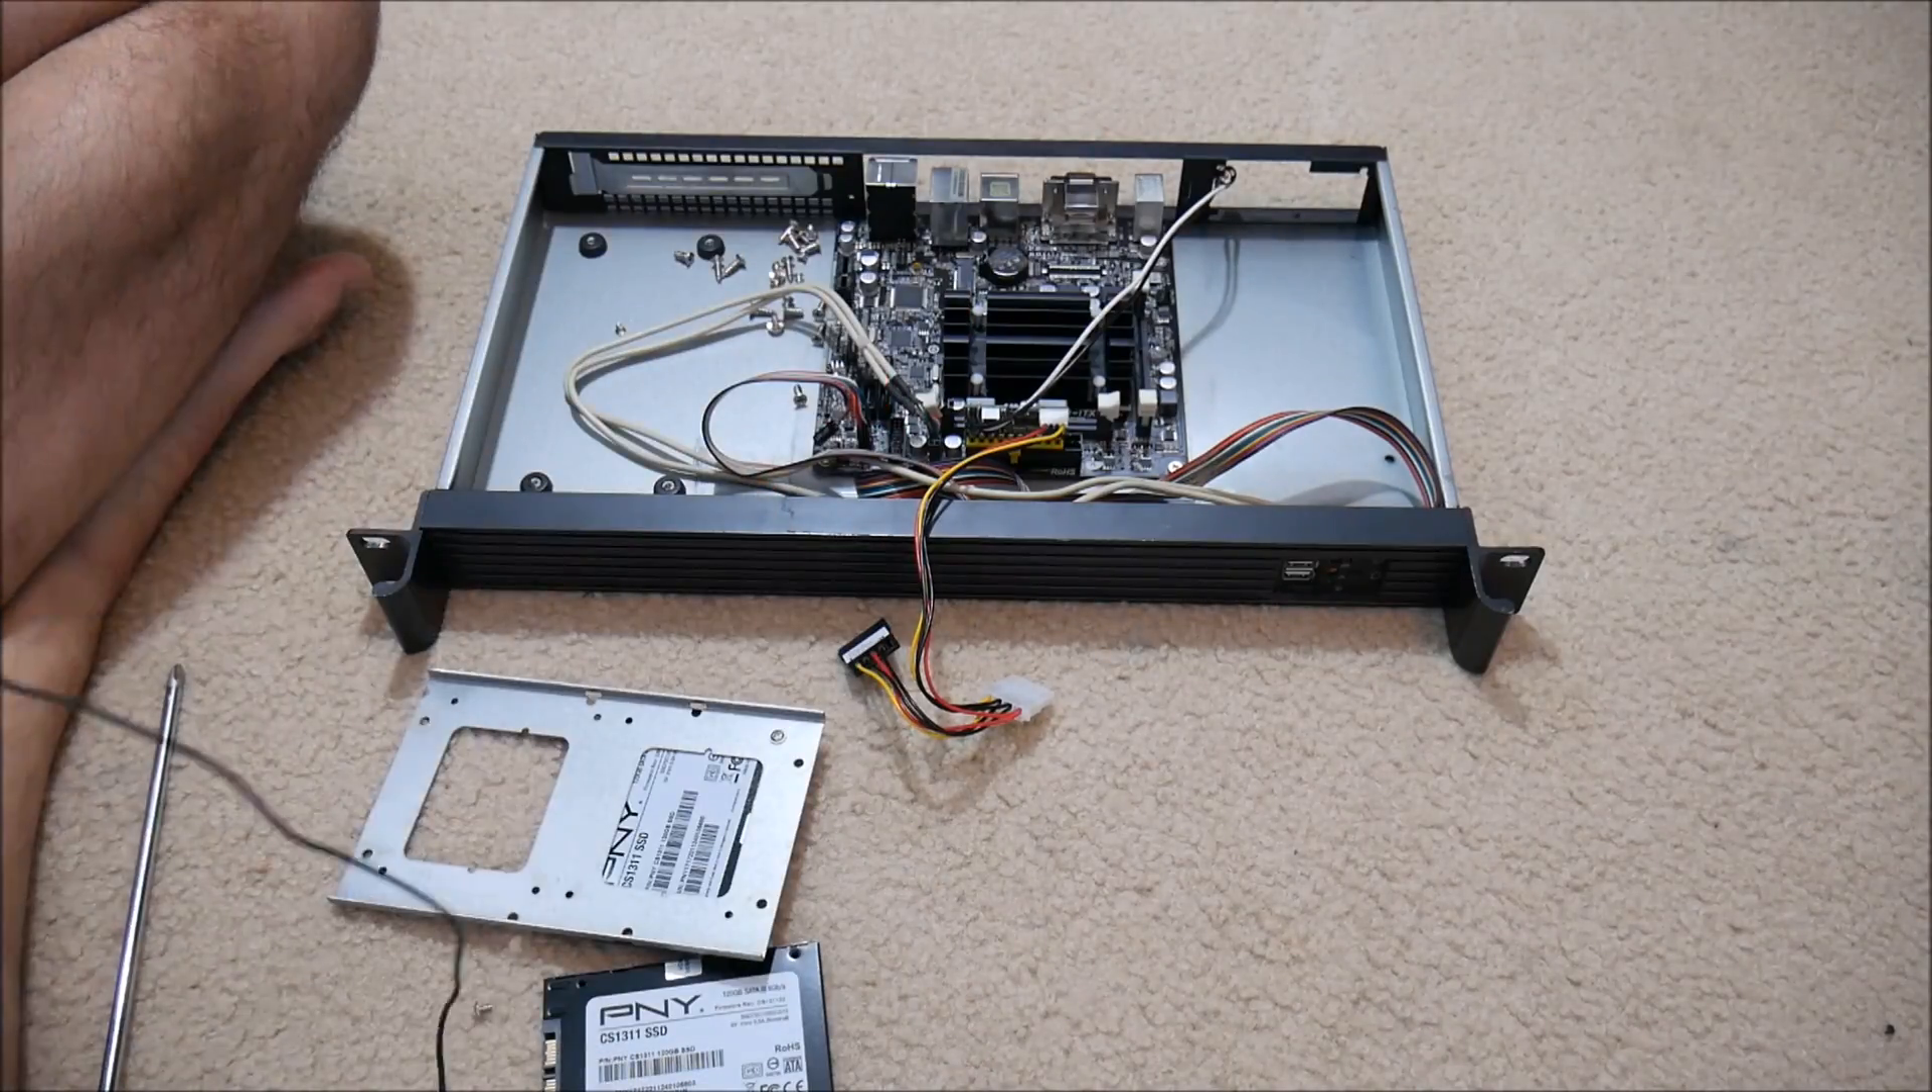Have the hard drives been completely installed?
No.